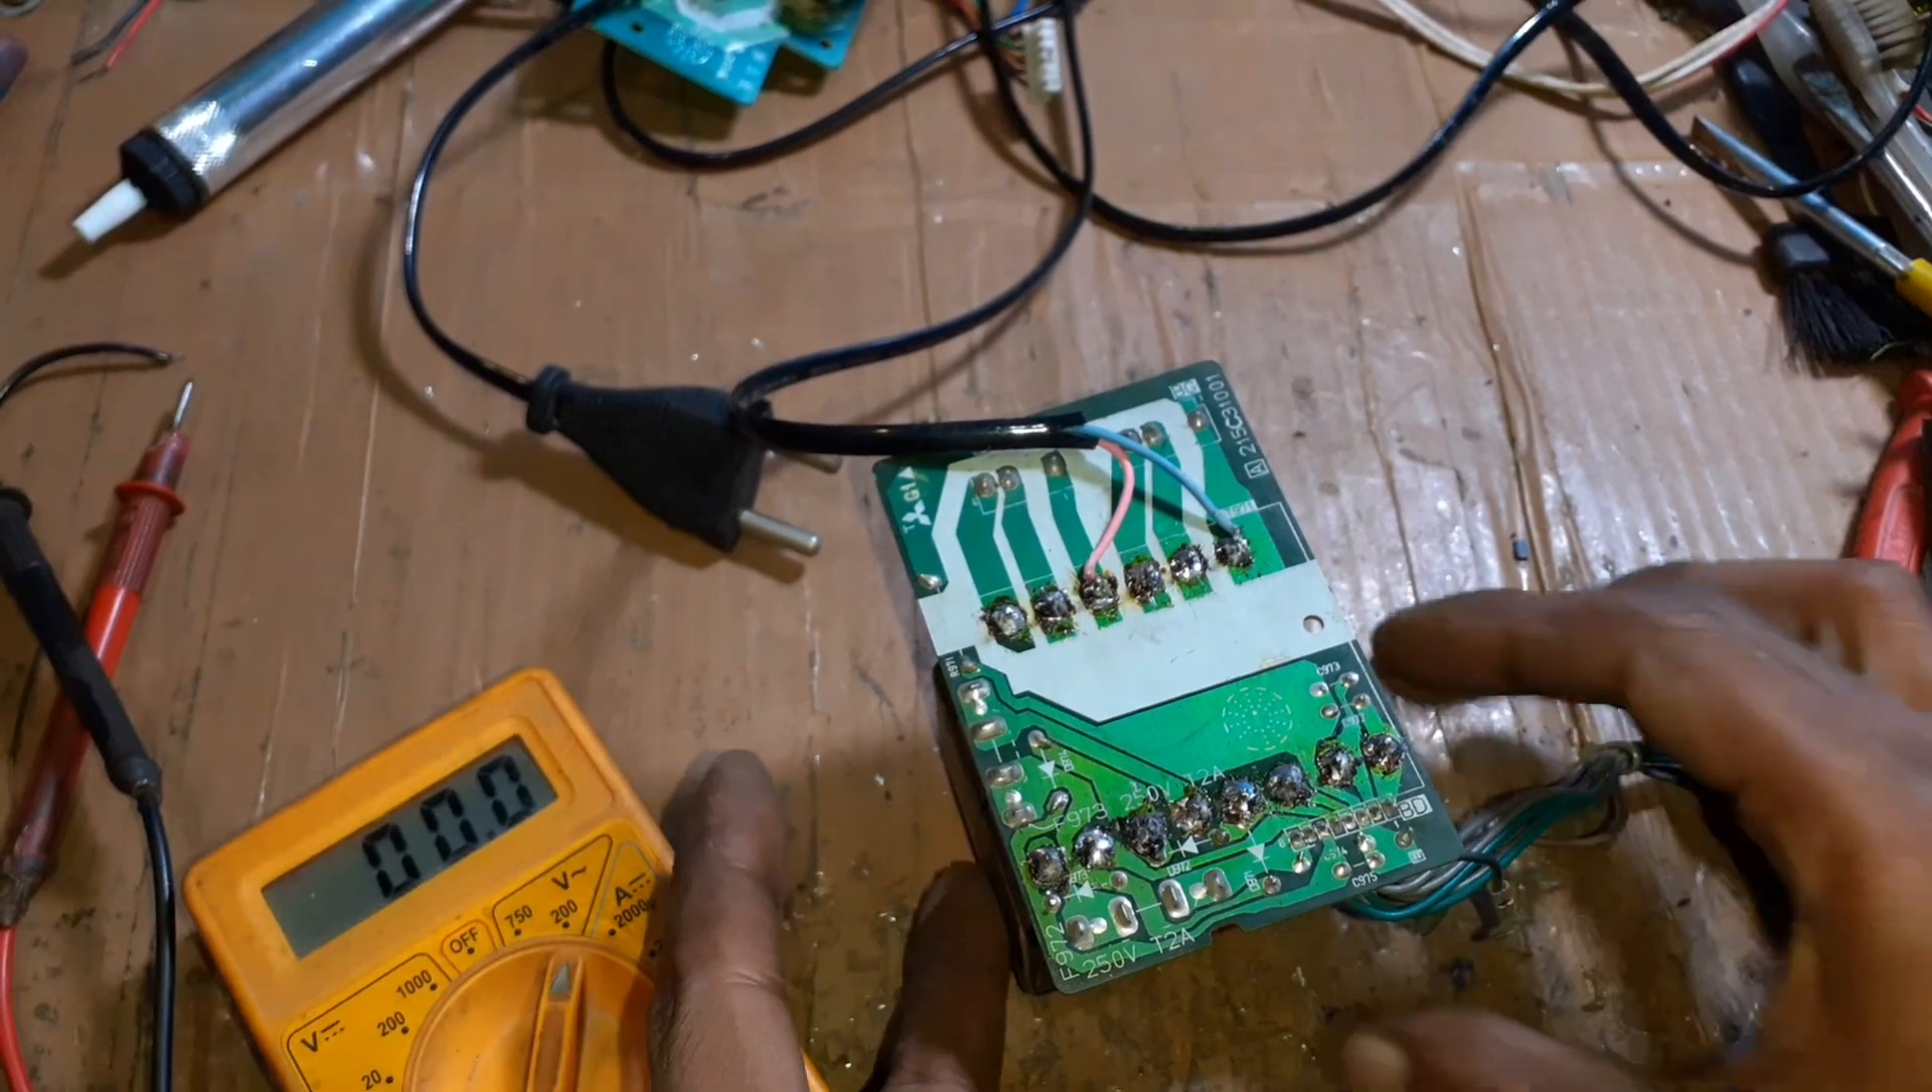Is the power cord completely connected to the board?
Yes.